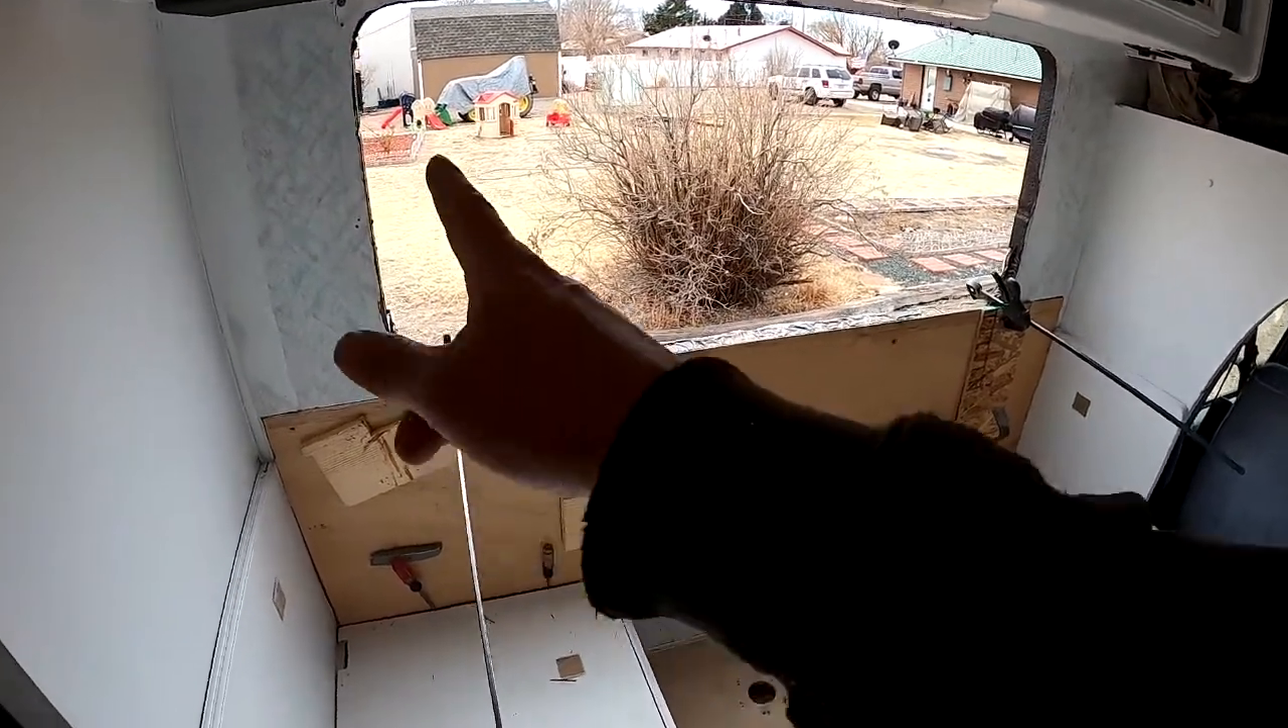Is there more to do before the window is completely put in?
Yes.